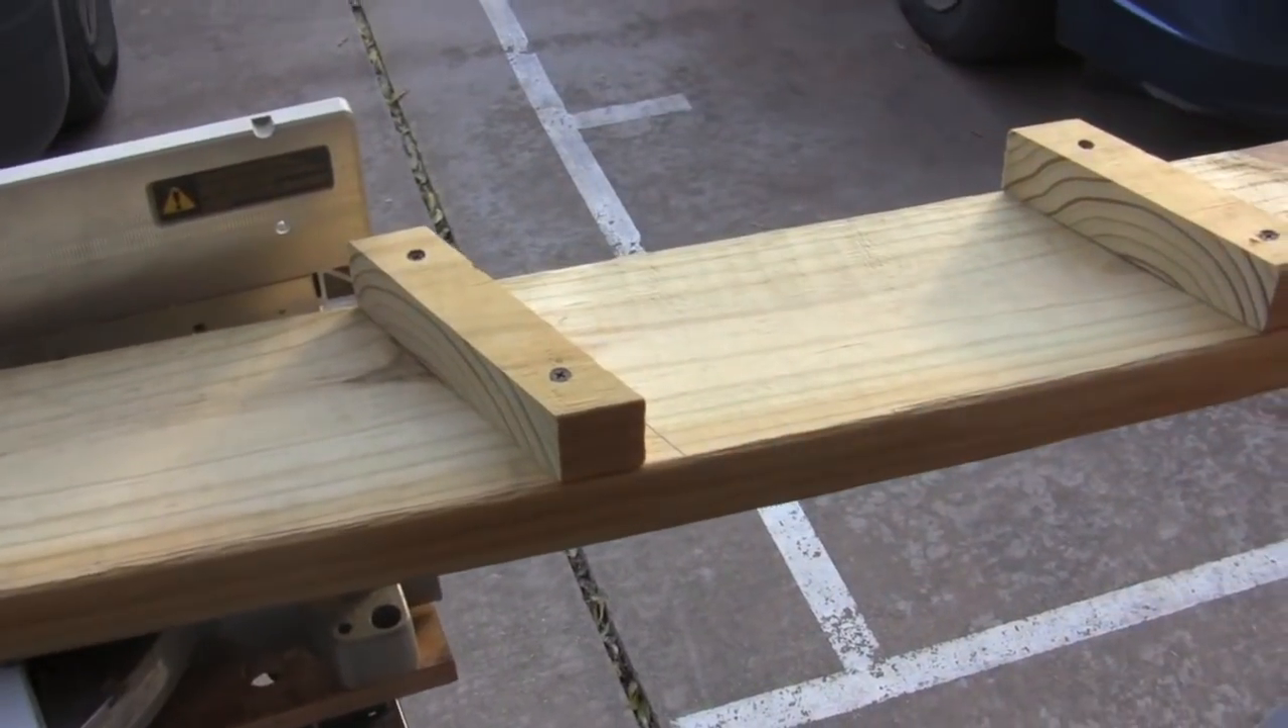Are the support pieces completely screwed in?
Yes.